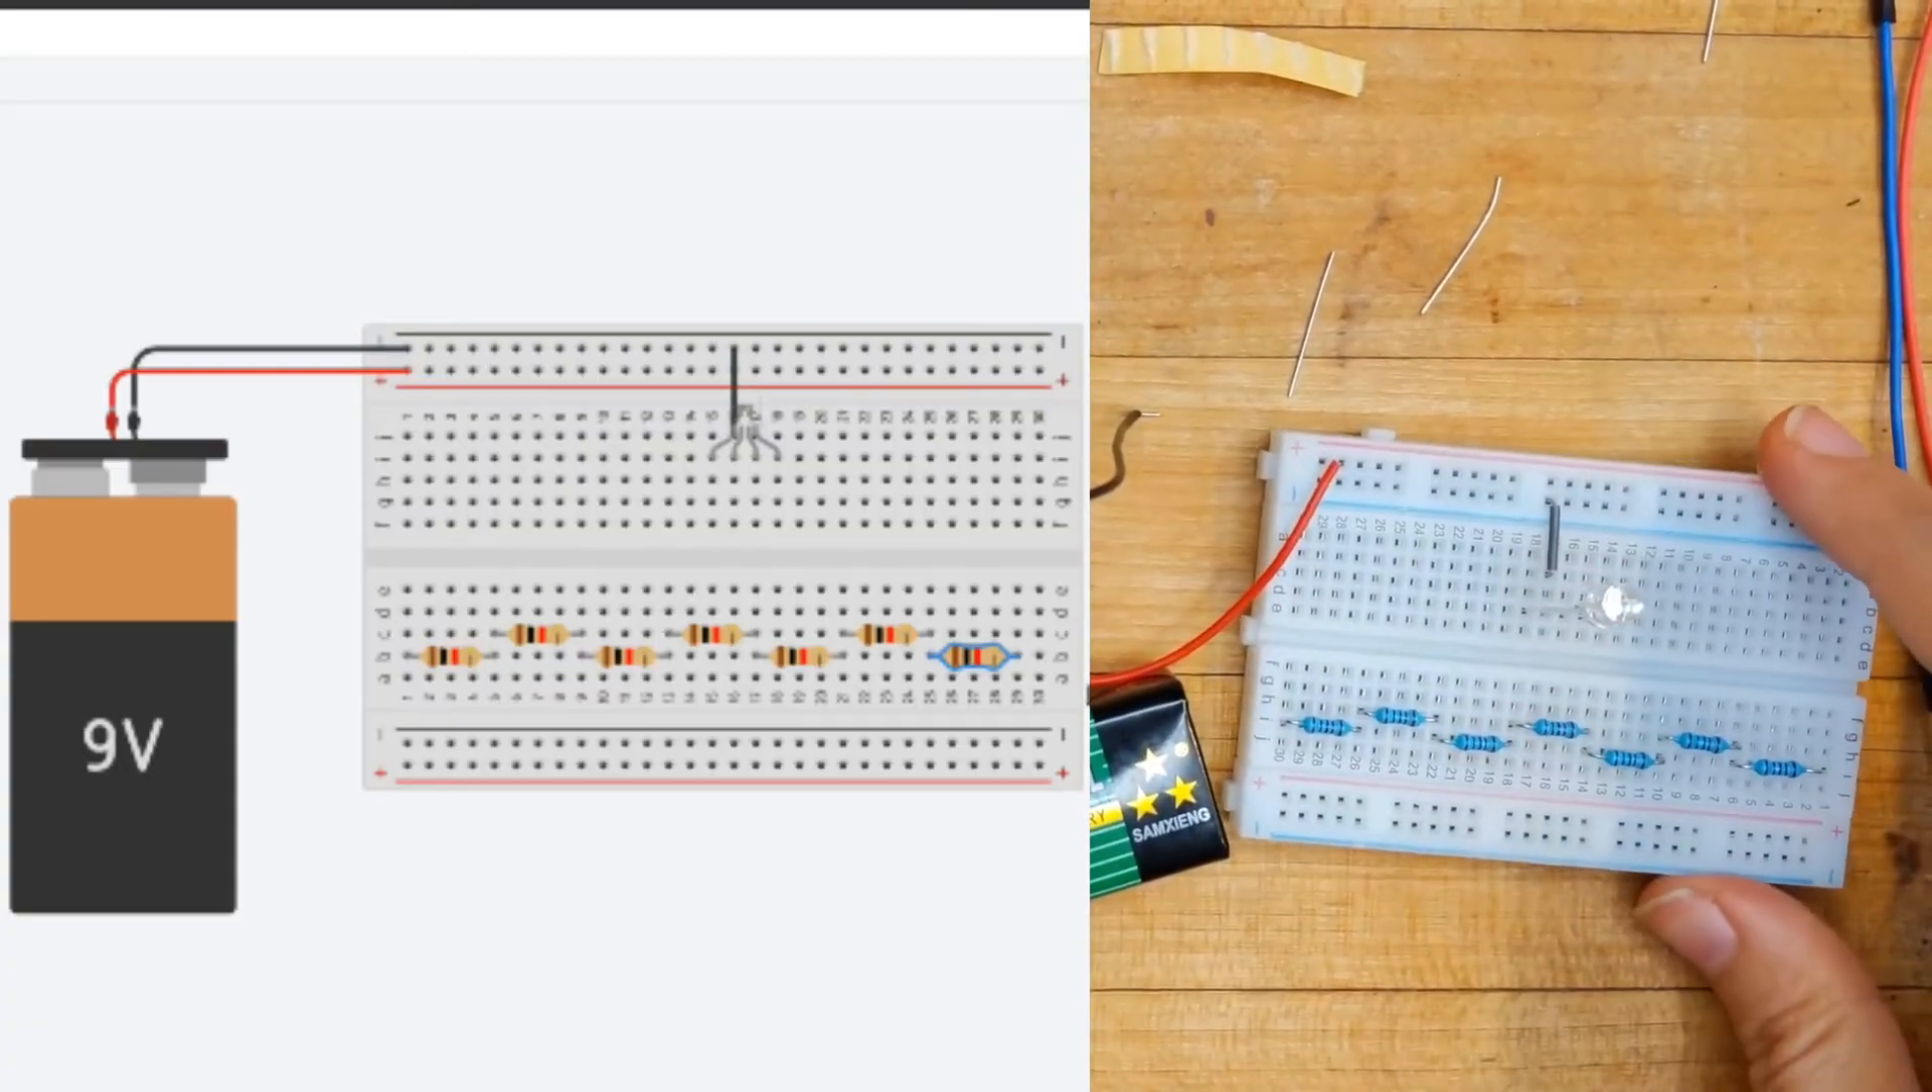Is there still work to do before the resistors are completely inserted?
No.